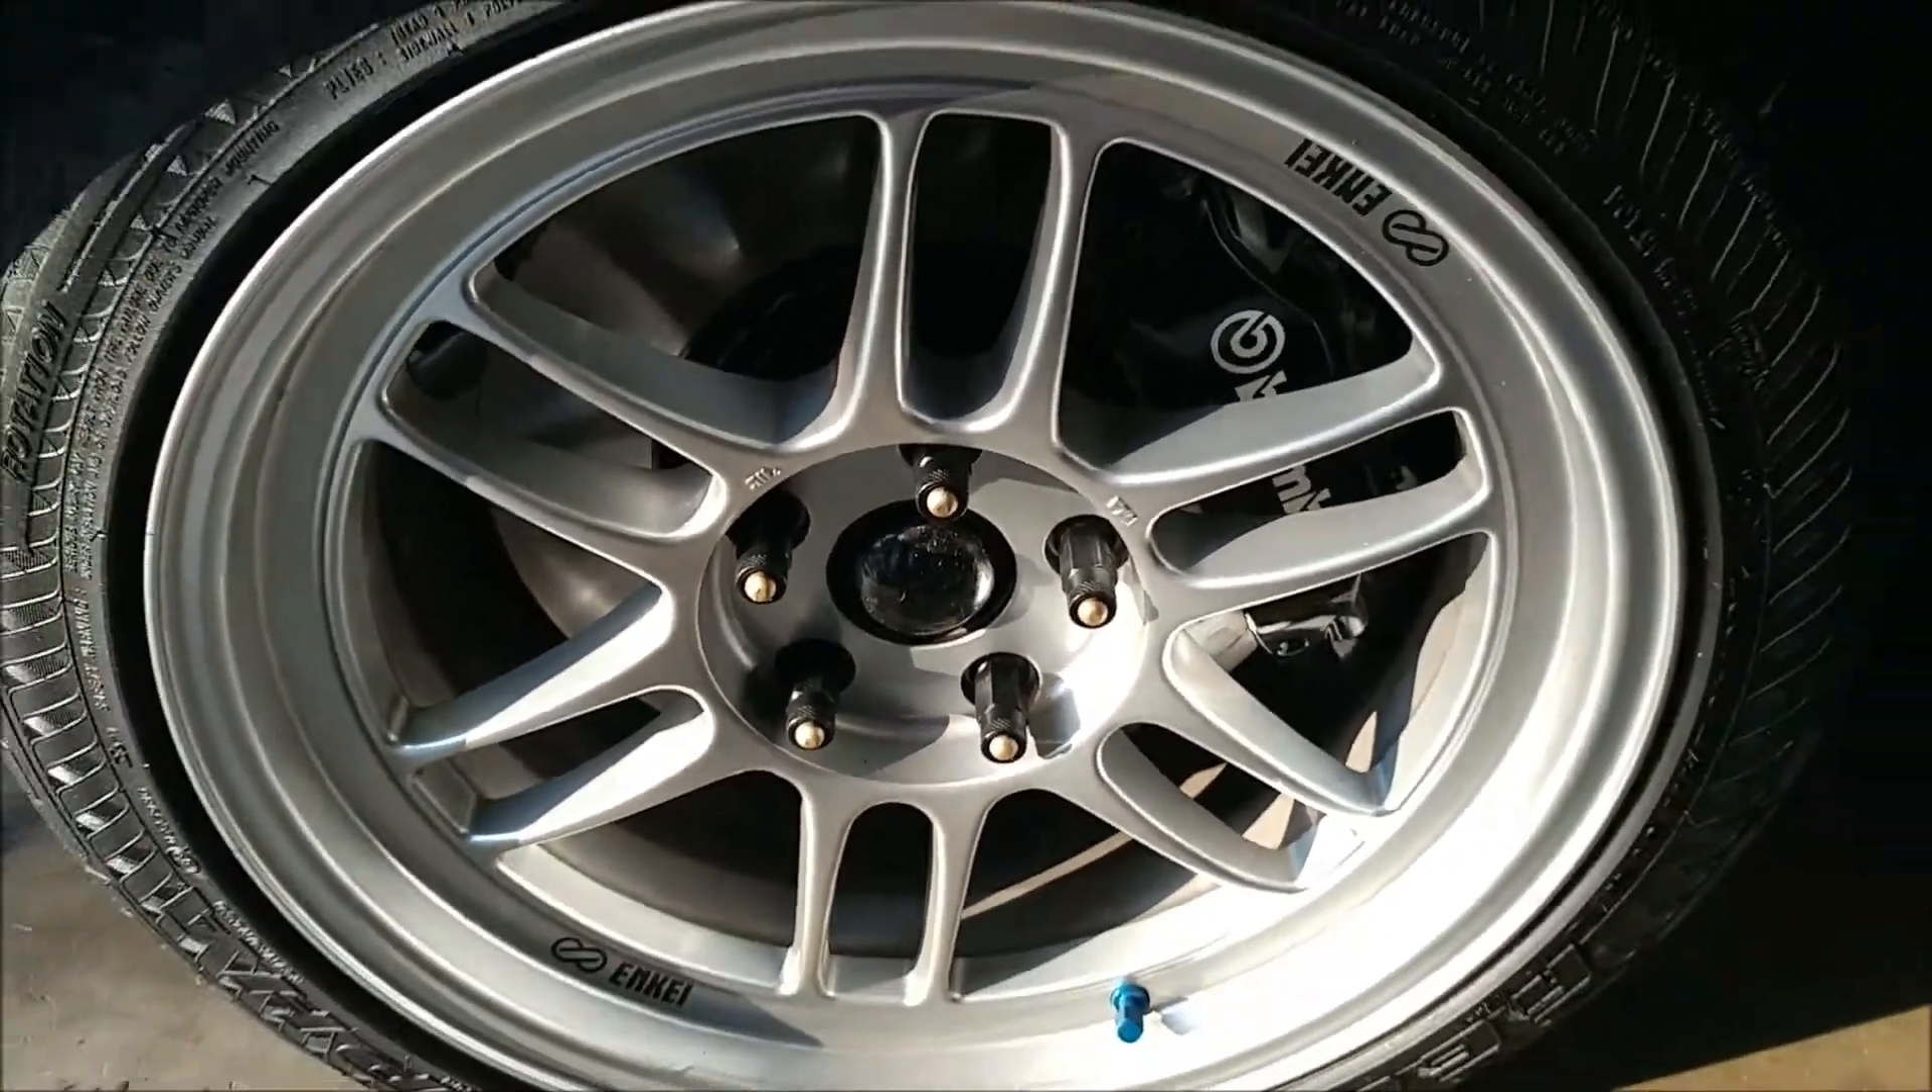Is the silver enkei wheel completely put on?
Yes.